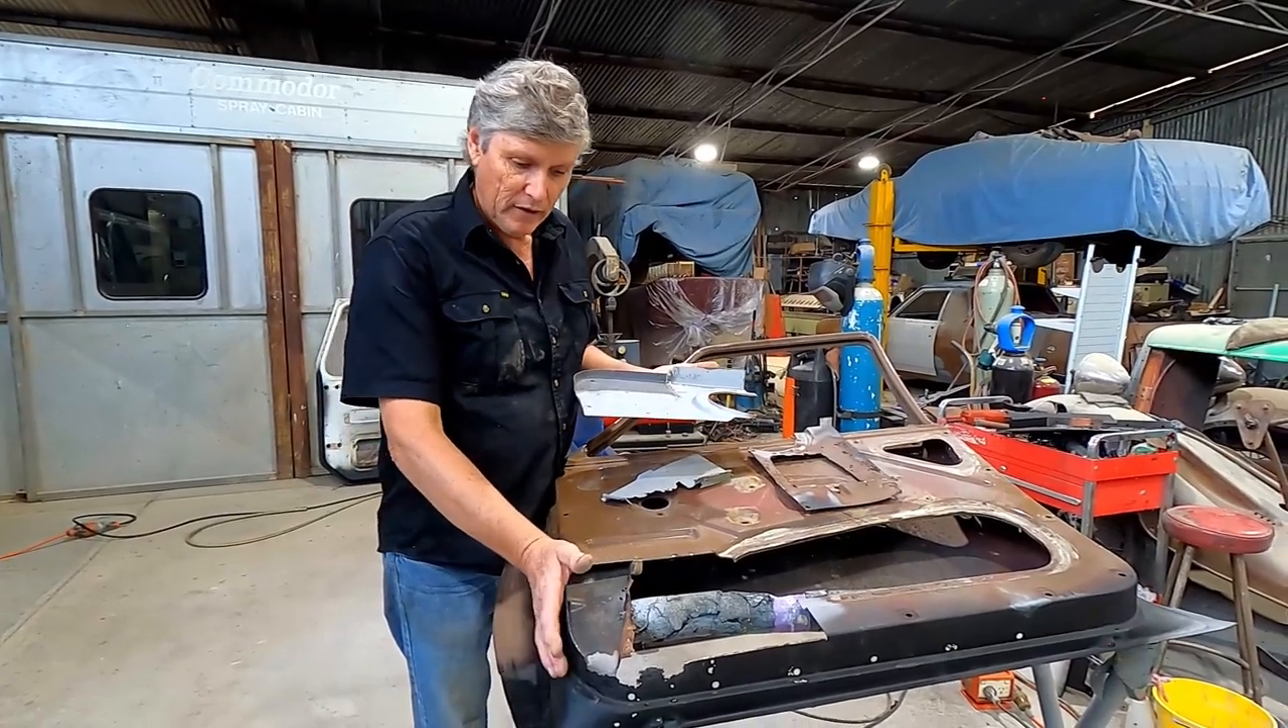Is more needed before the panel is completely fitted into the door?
Yes.